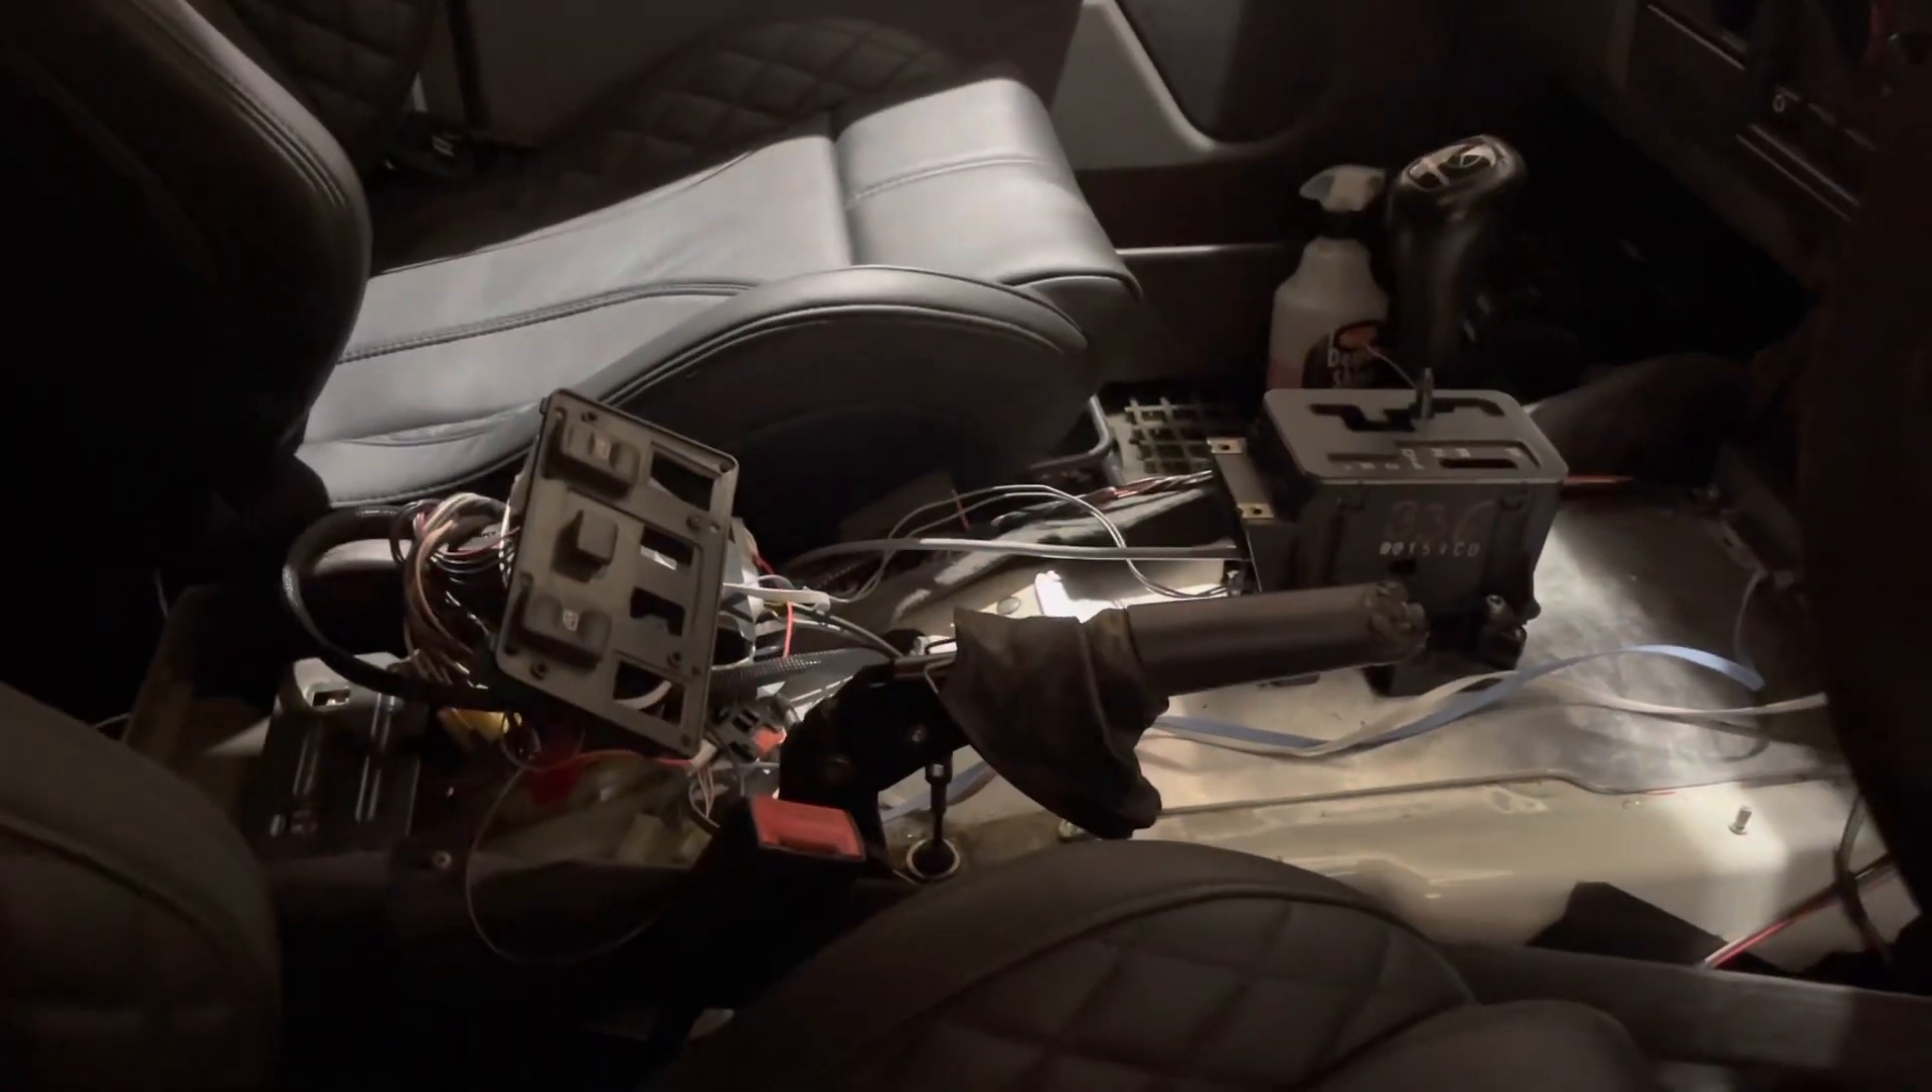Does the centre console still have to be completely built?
Yes.